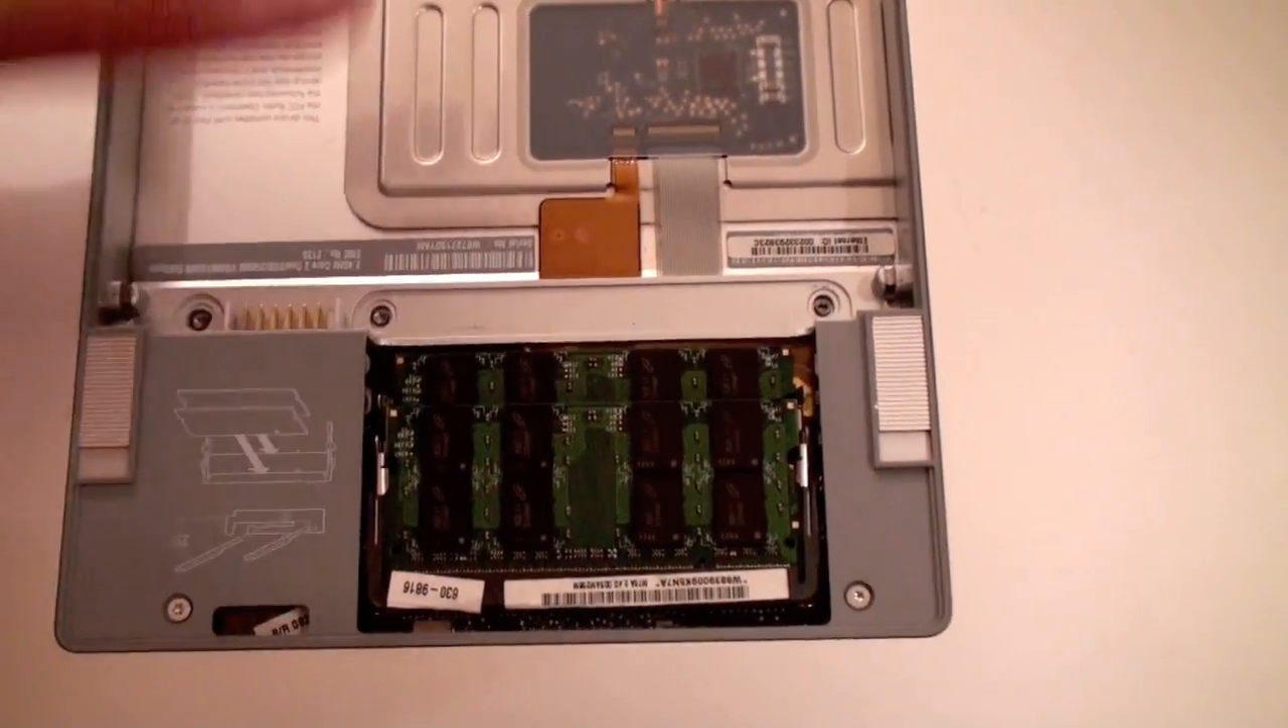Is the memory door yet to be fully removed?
No.